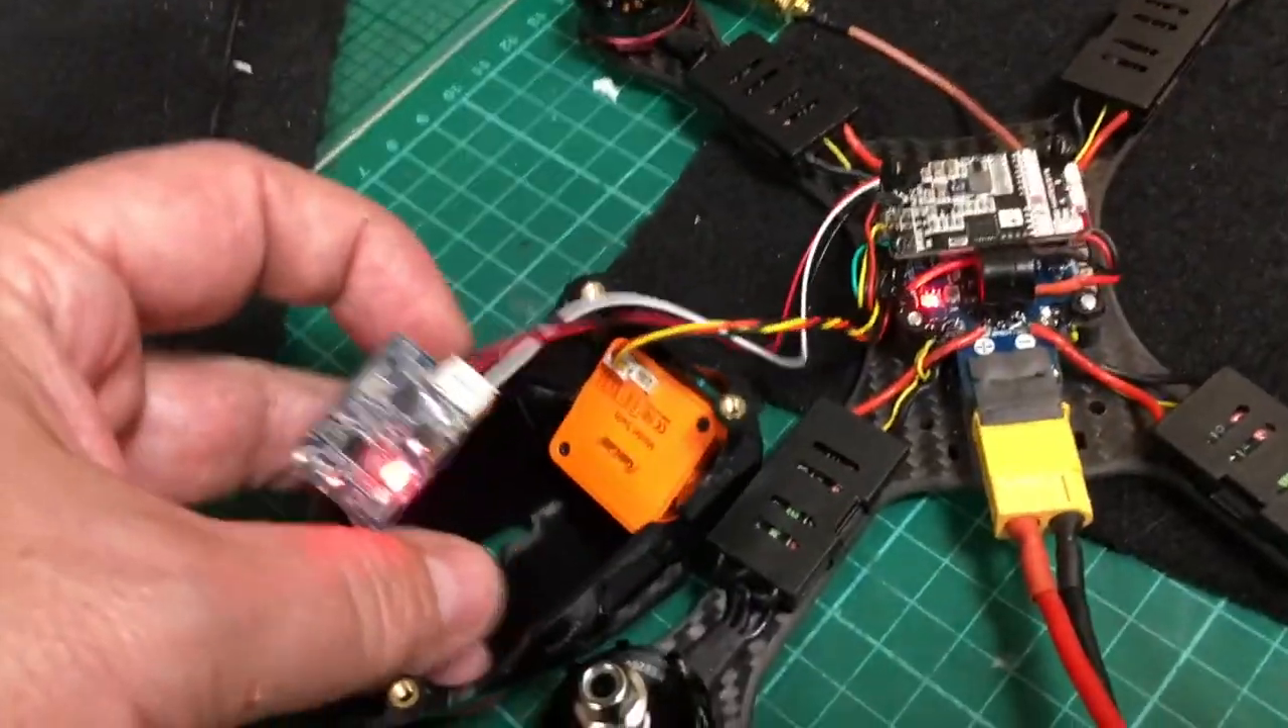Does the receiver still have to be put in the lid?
Yes.